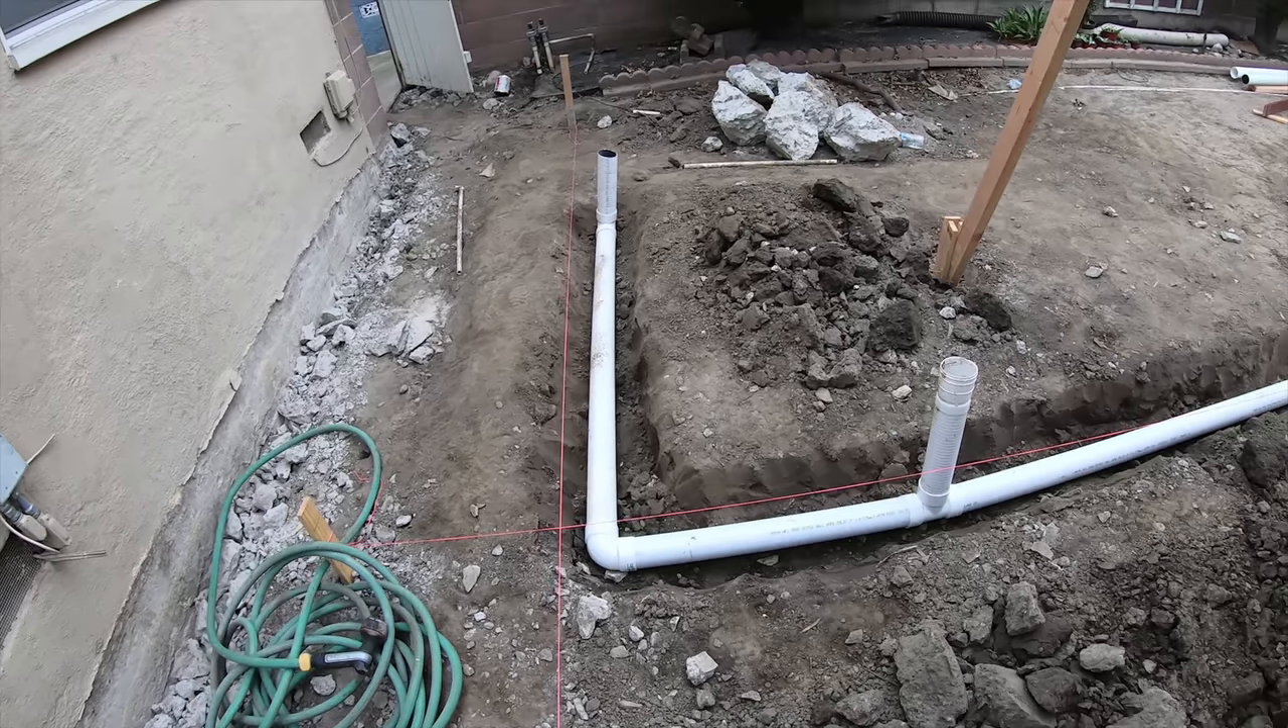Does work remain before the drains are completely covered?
Yes.